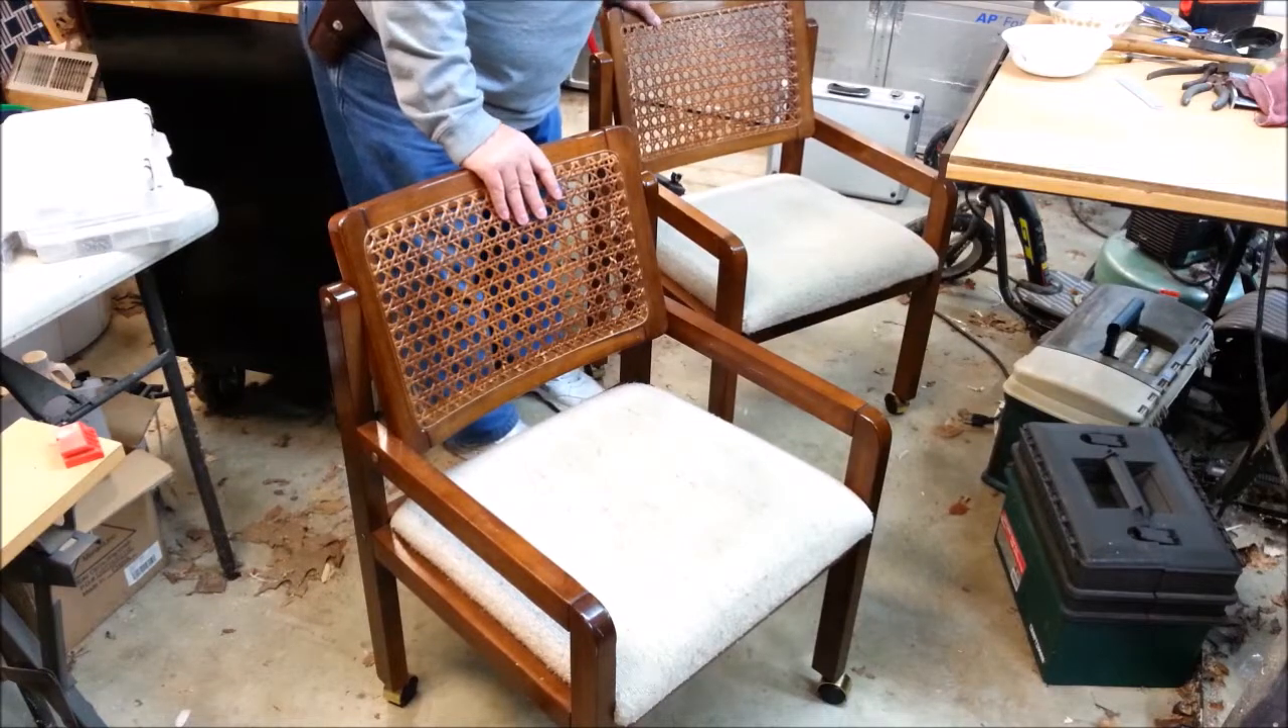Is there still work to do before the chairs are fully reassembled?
No.